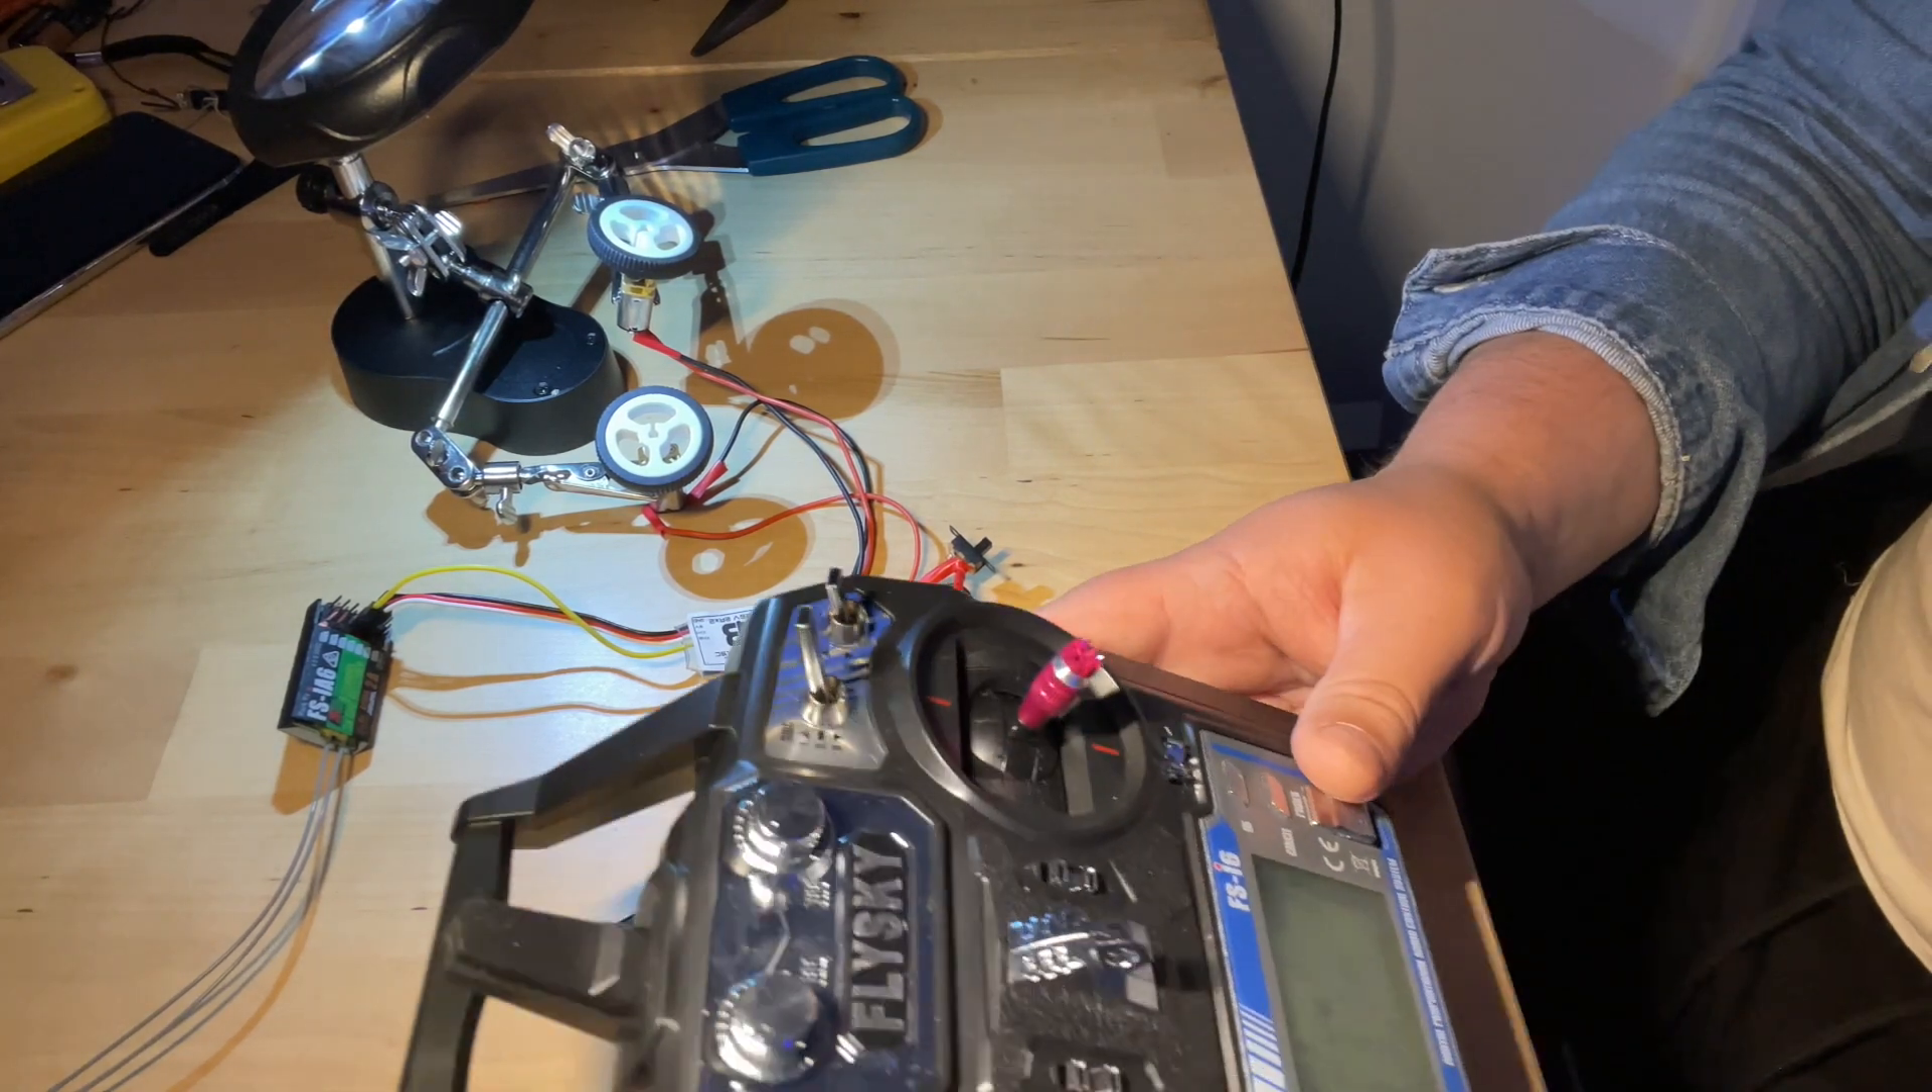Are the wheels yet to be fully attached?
No.